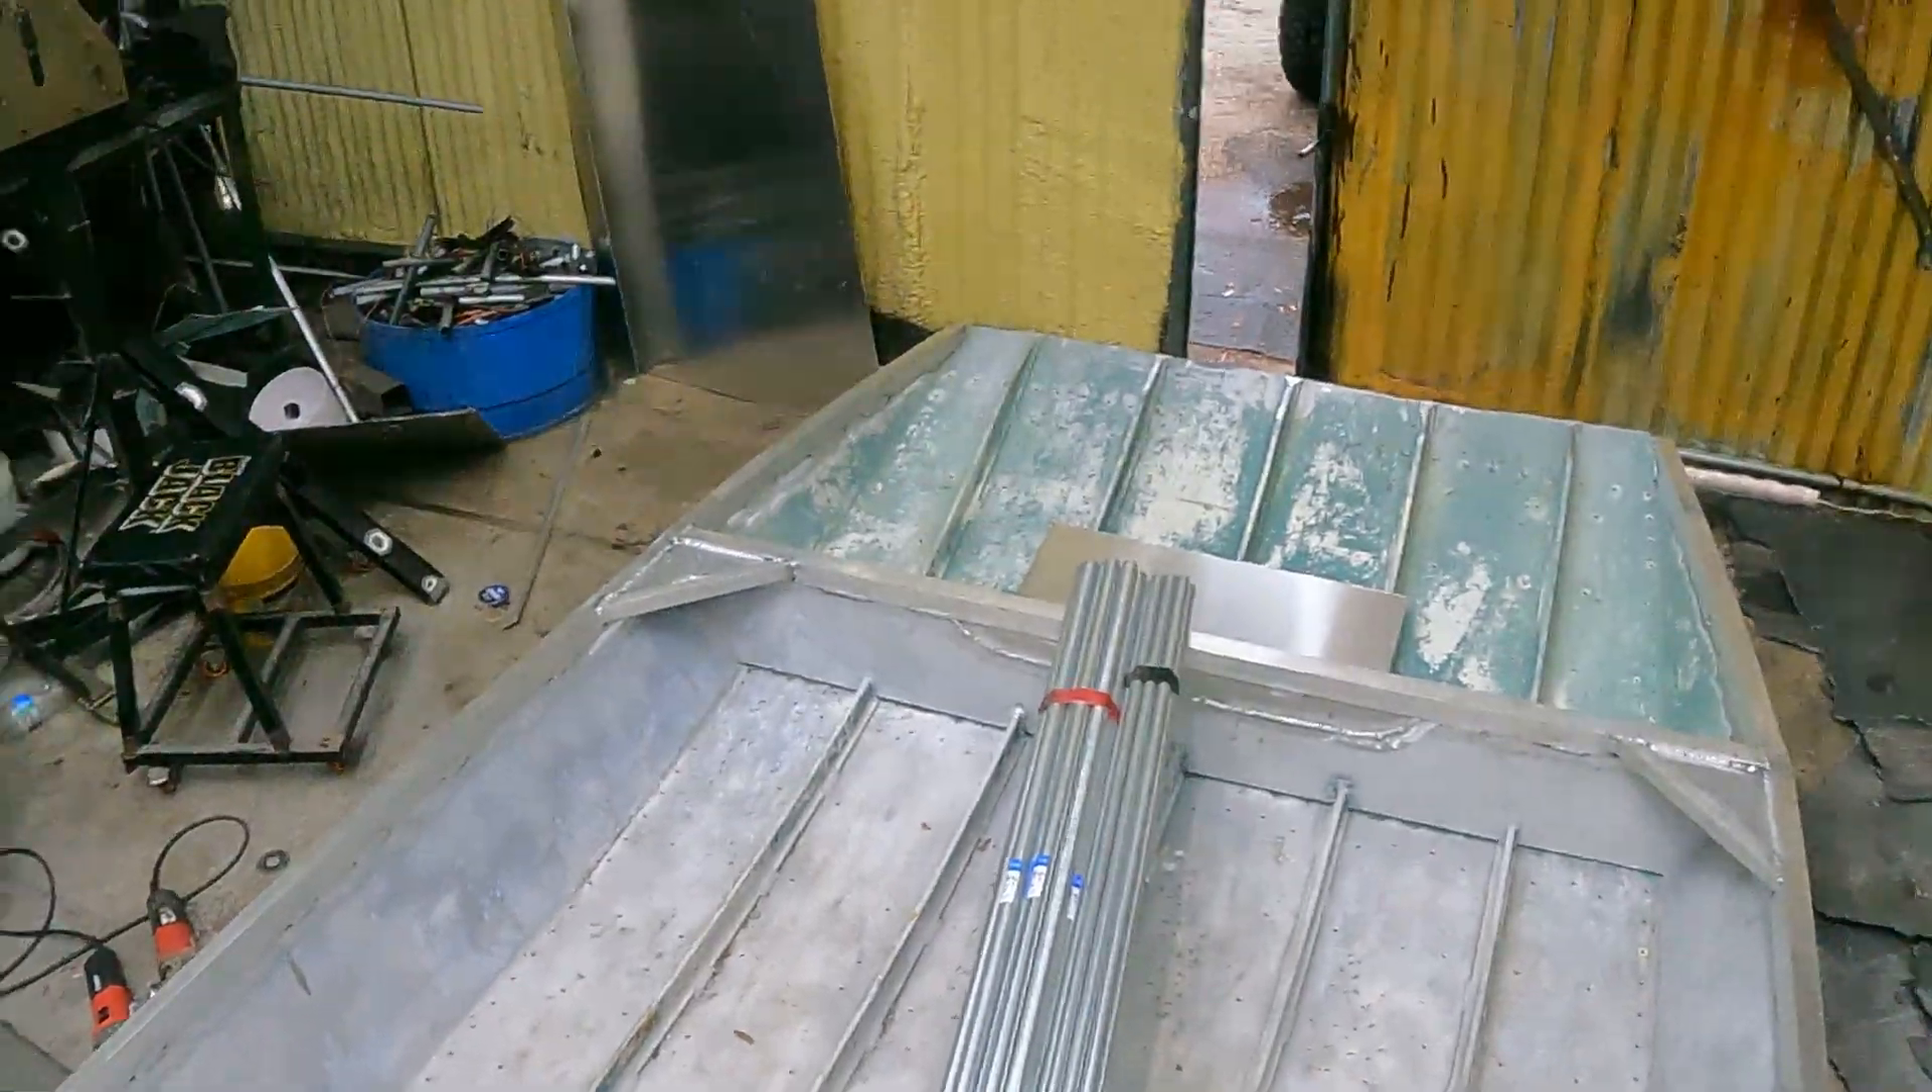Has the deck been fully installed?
No.